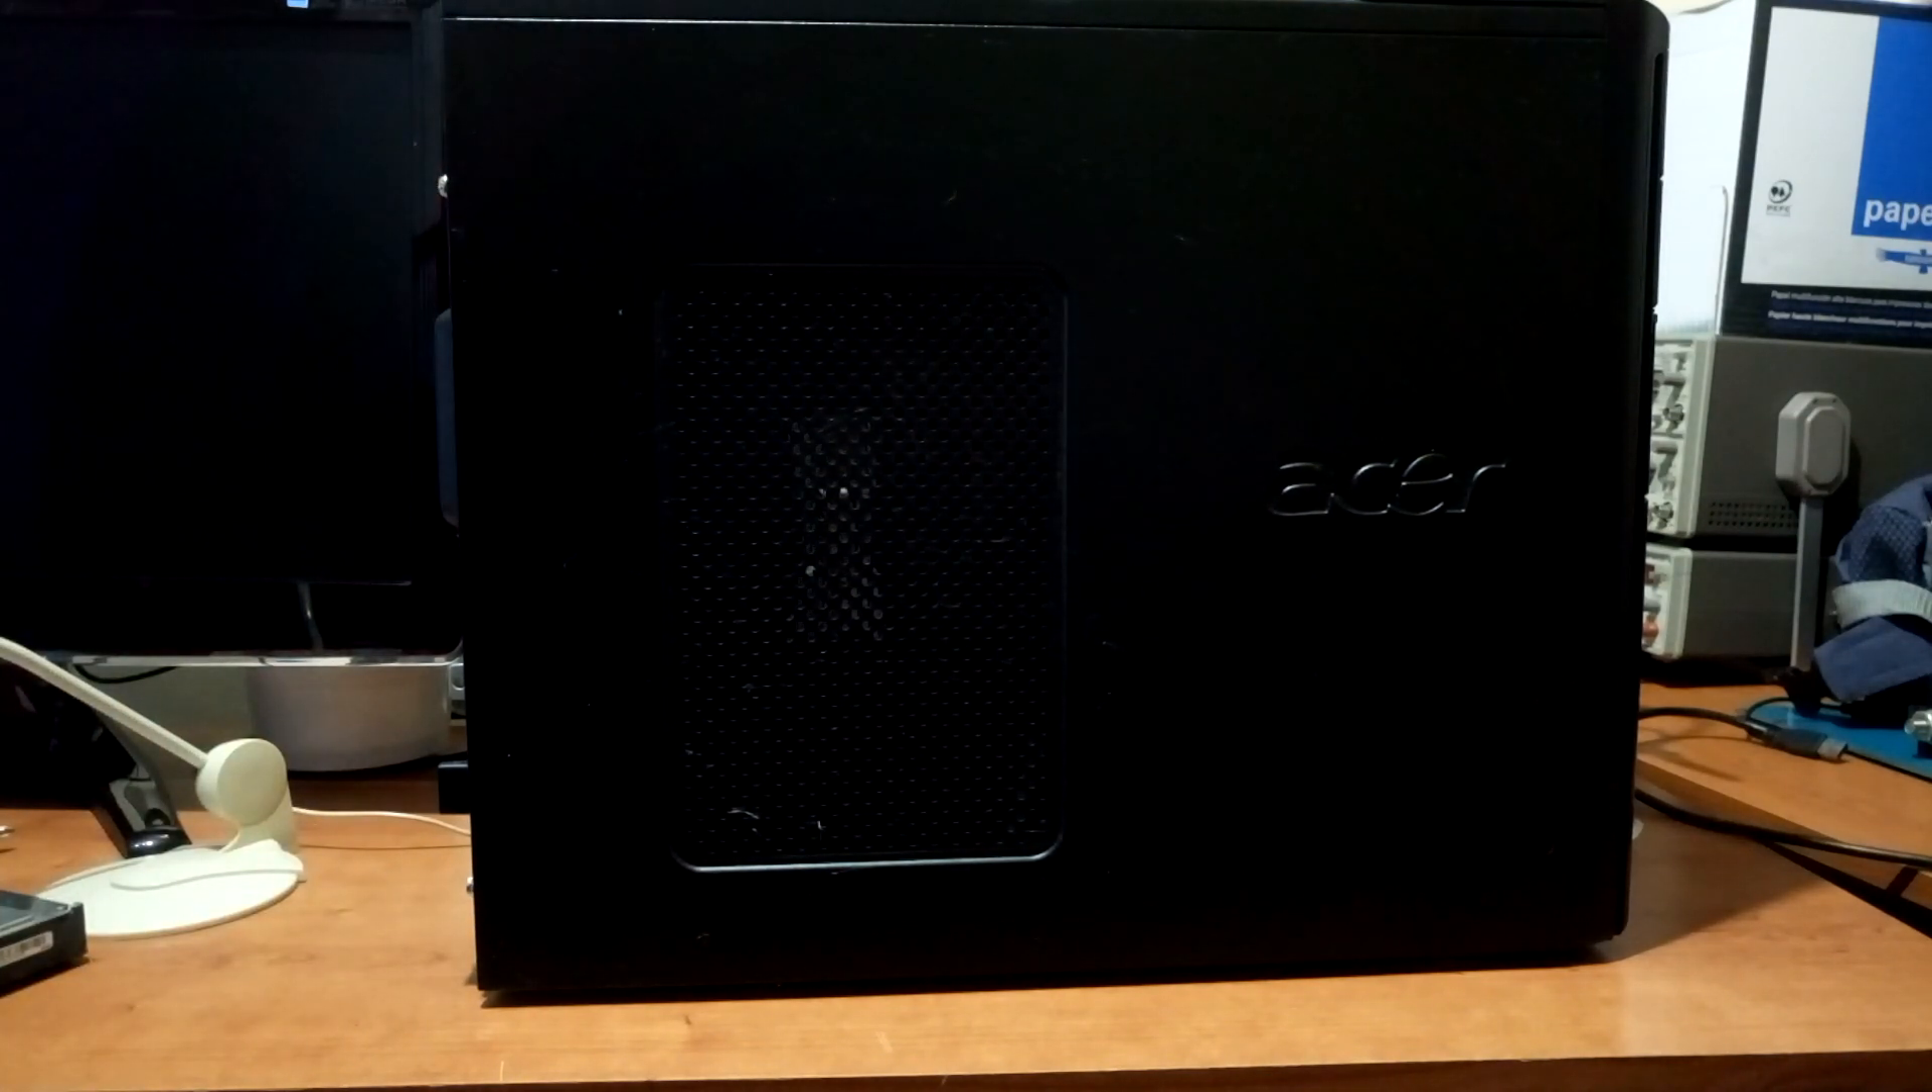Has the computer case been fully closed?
Yes.